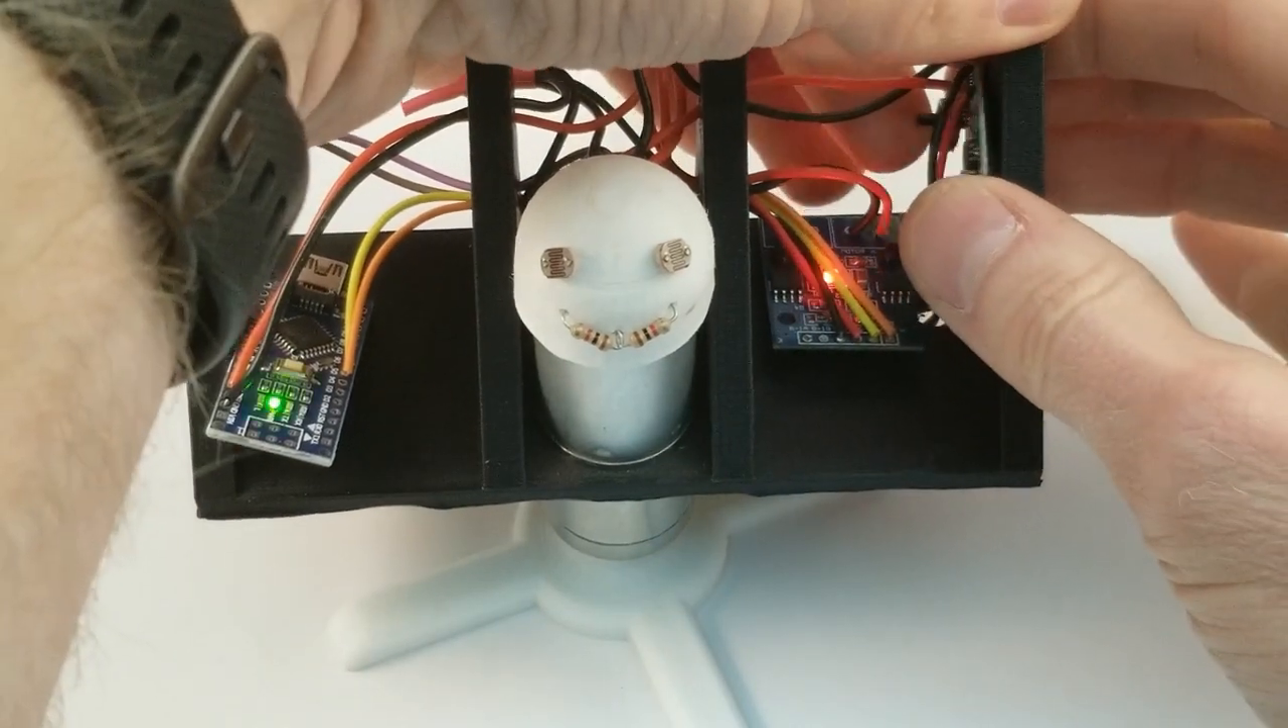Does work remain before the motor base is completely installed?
No.